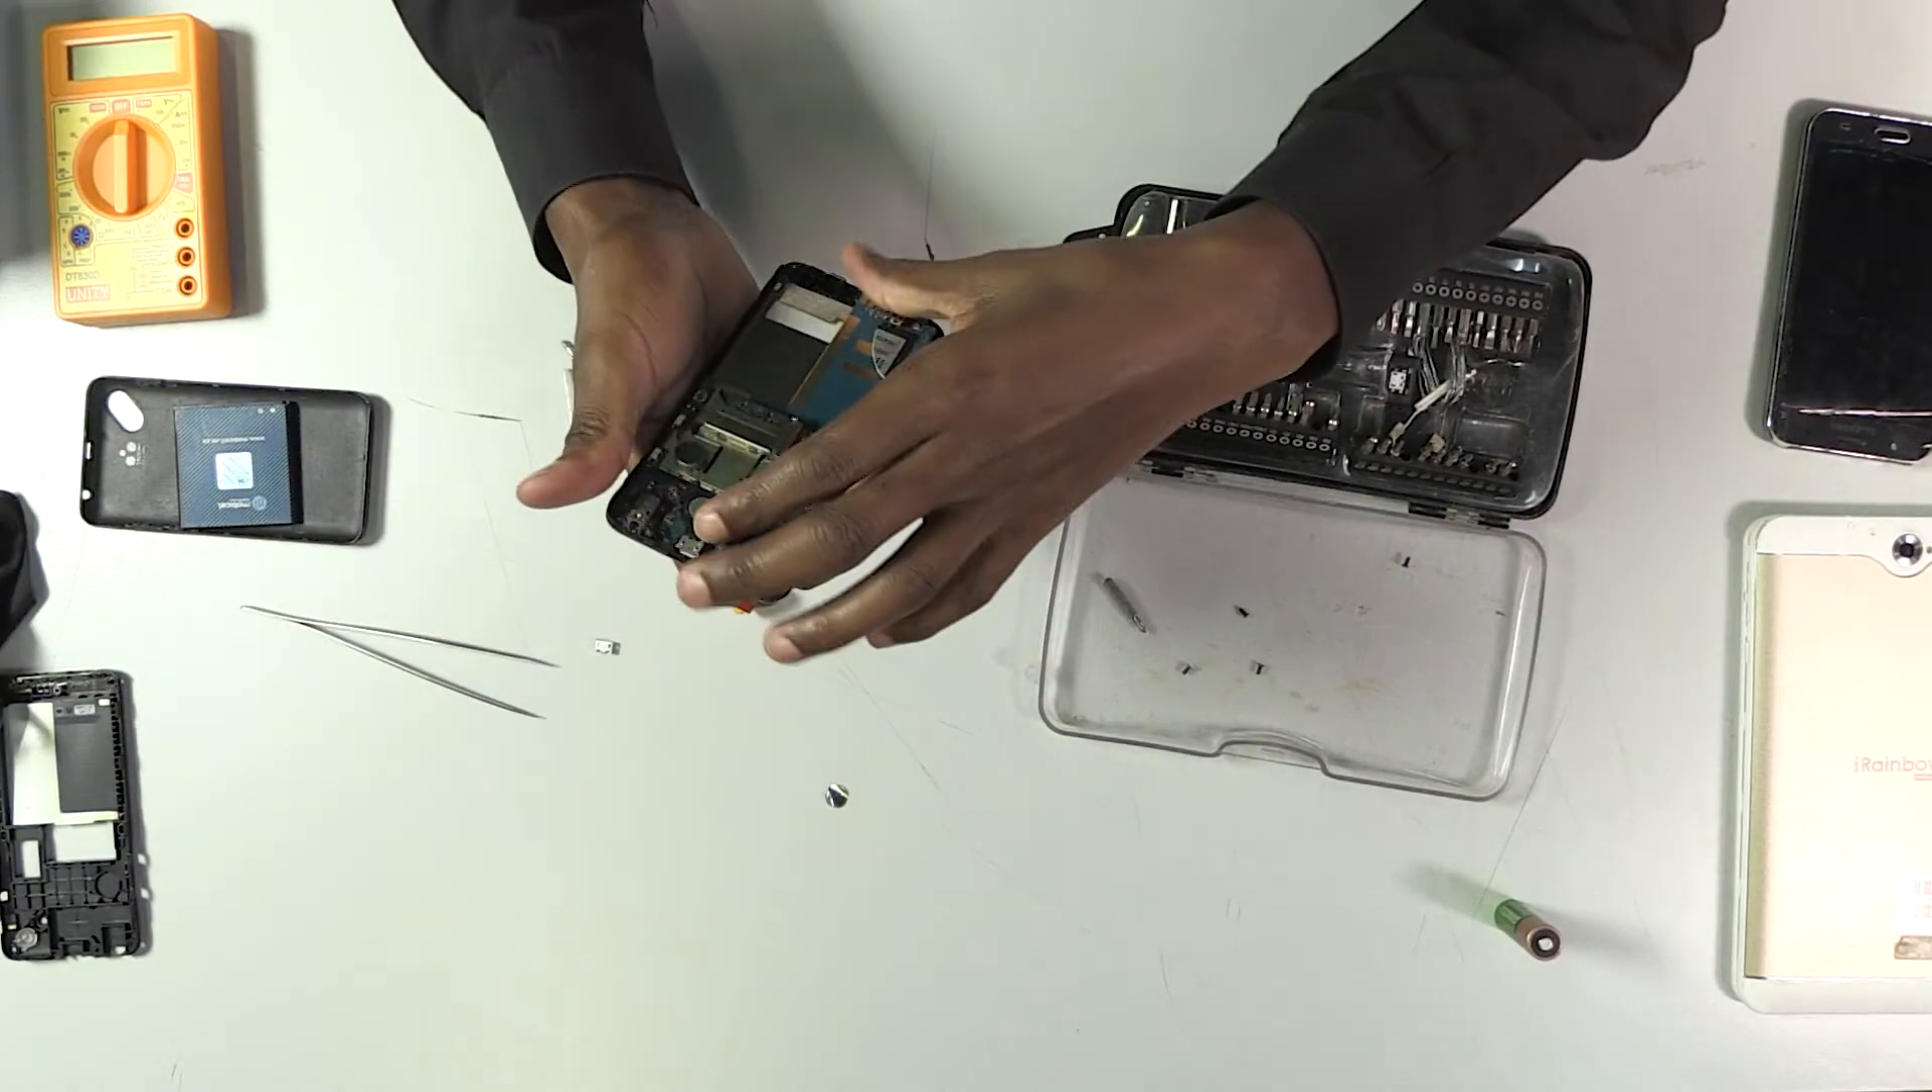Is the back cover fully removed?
Yes.